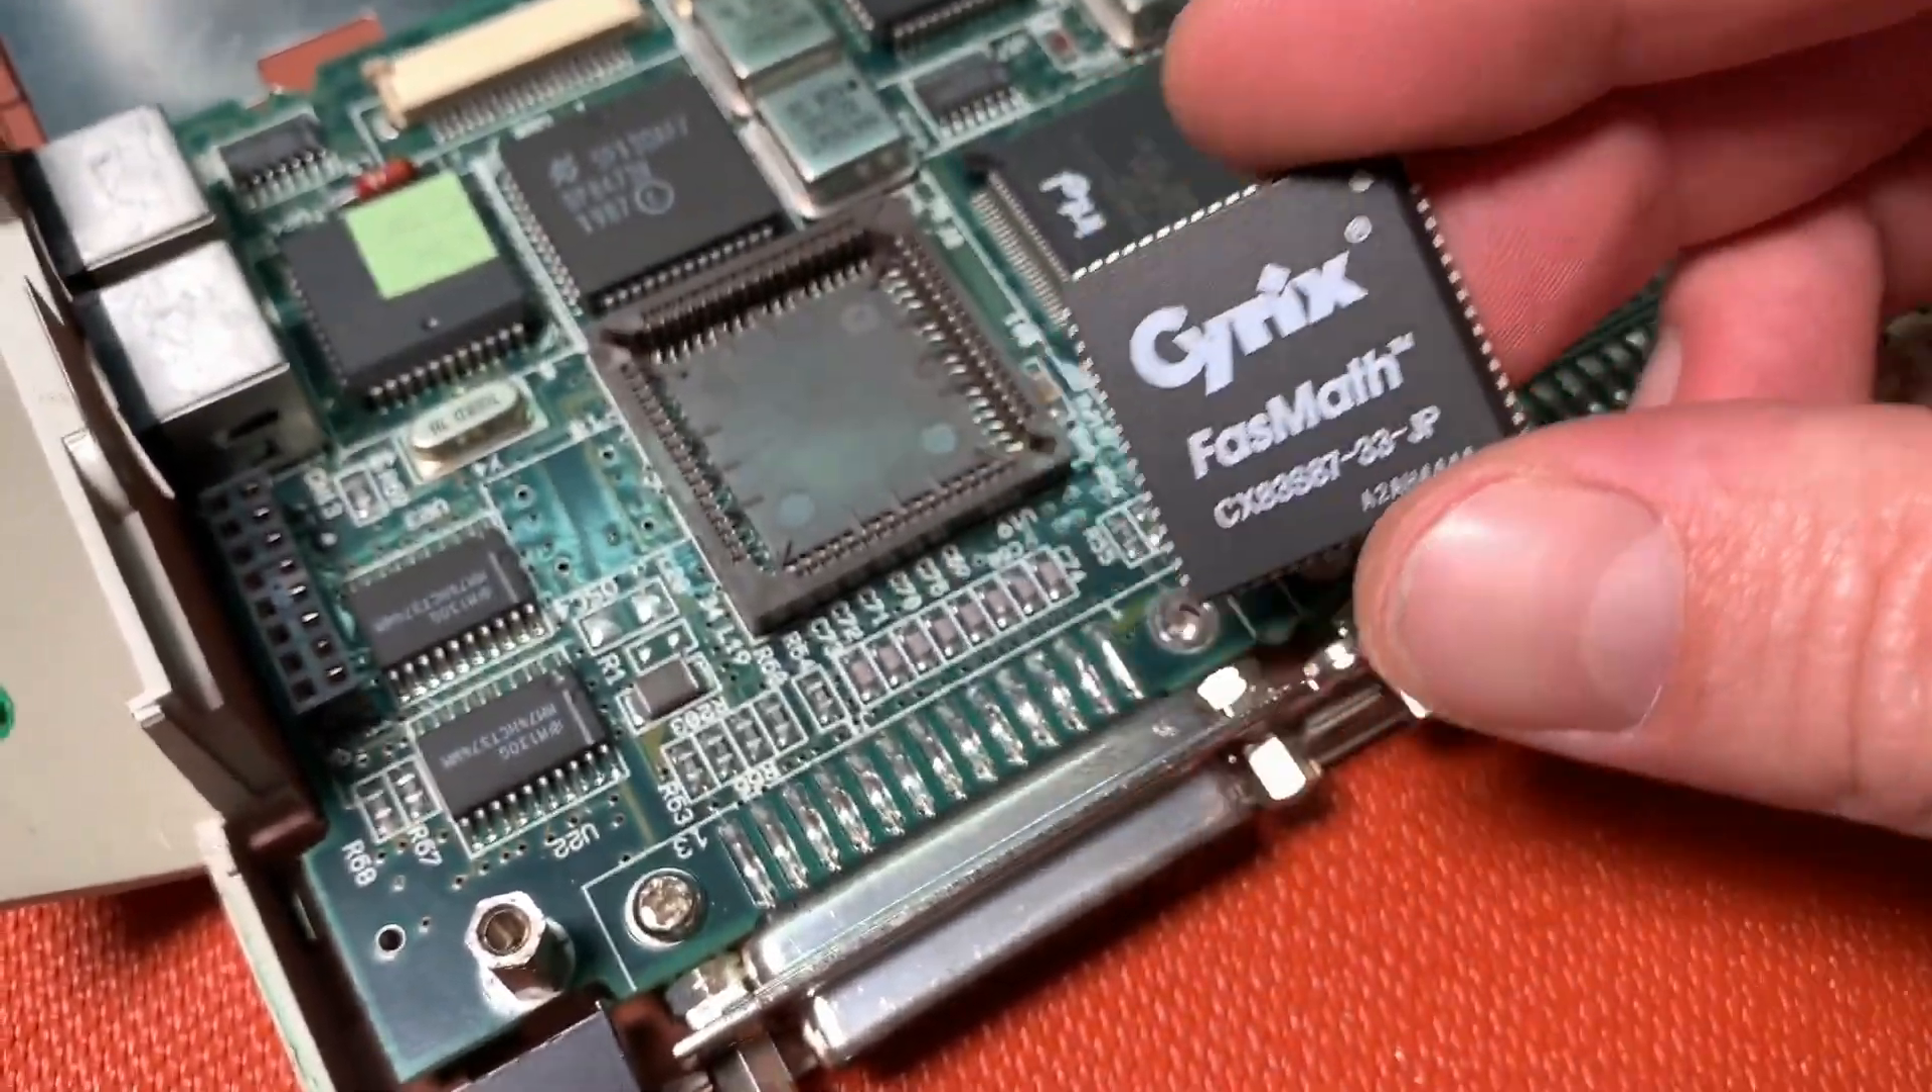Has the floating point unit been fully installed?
No.